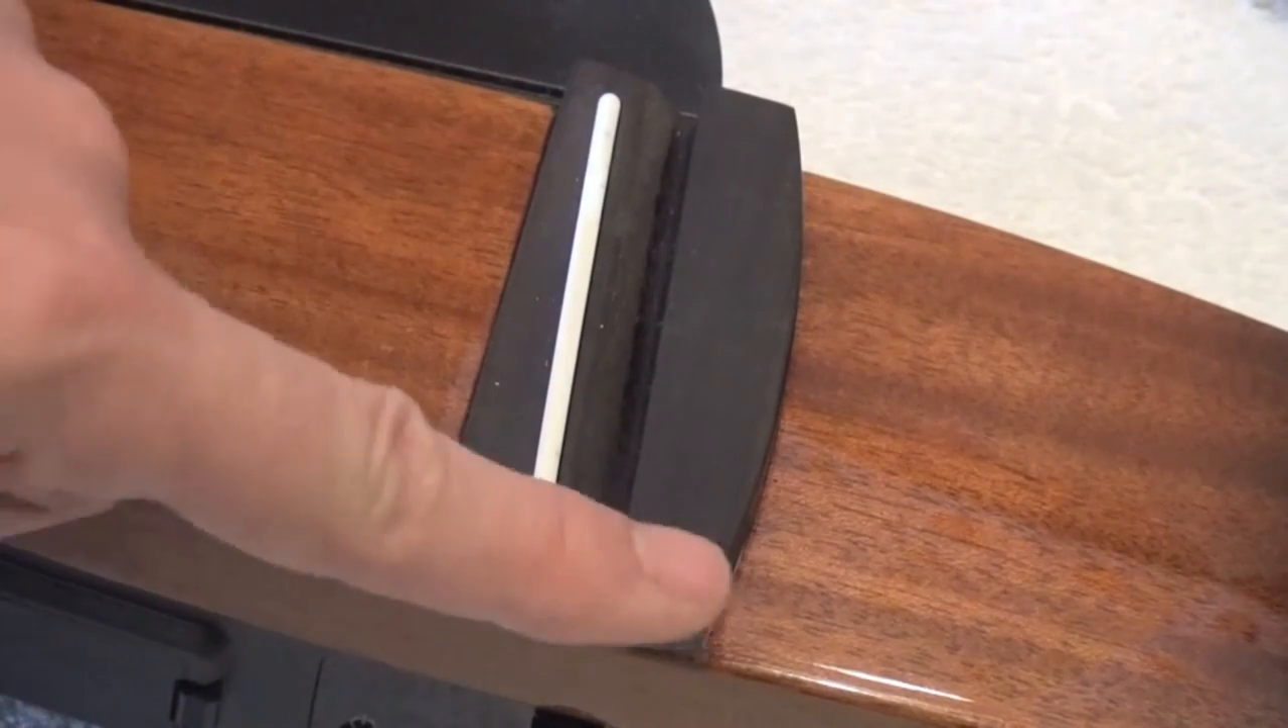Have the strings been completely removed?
Yes.